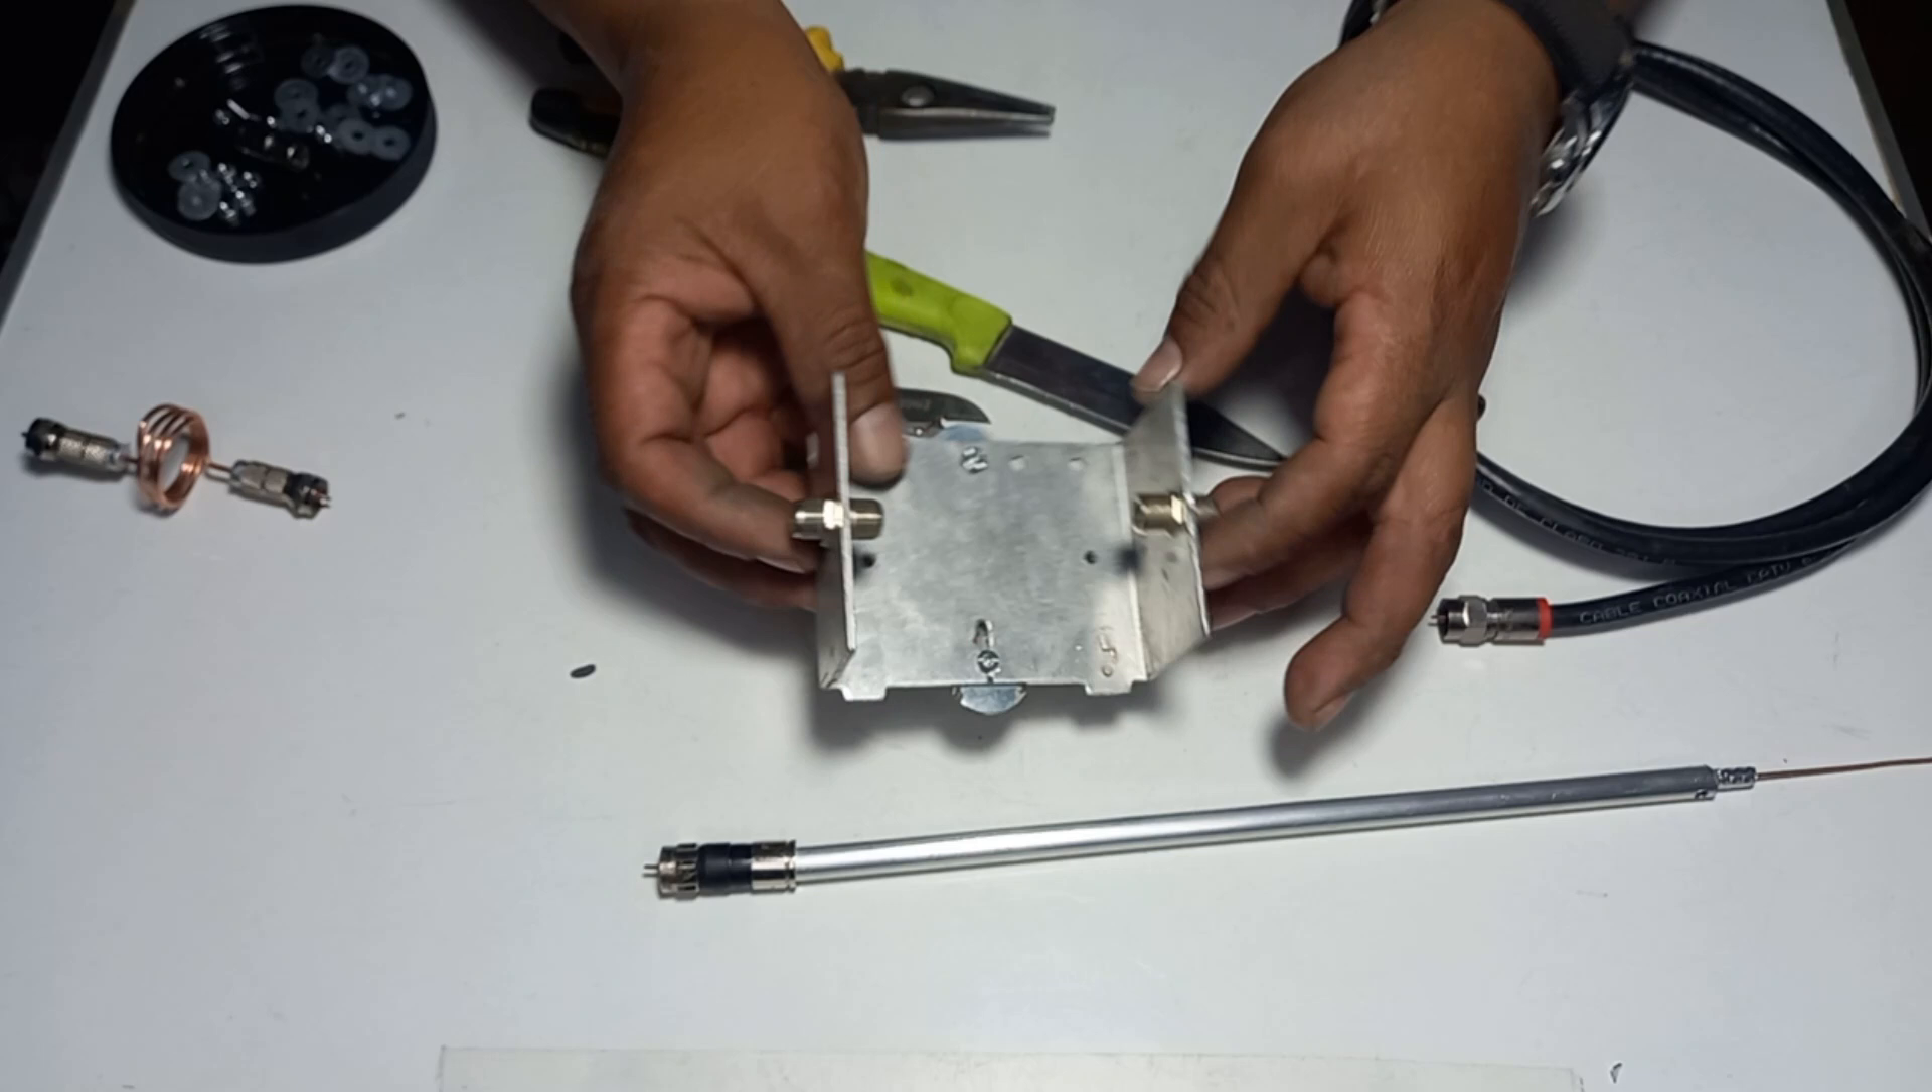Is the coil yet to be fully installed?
Yes.